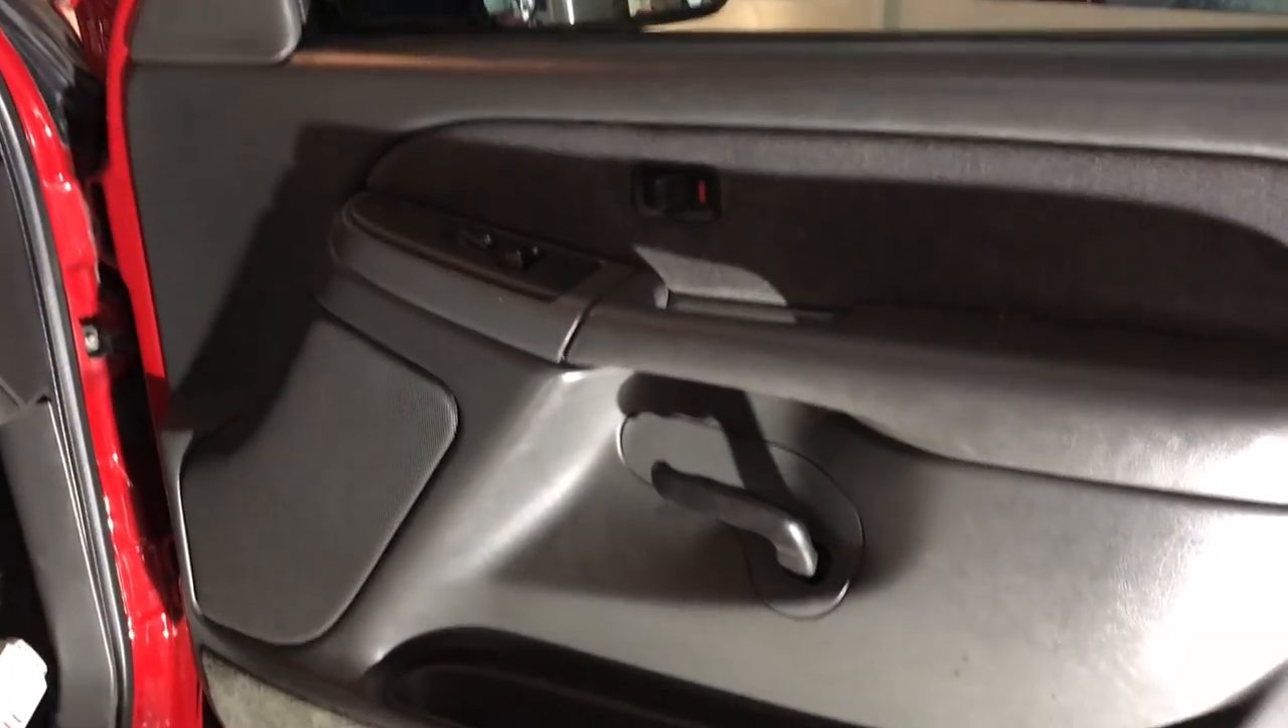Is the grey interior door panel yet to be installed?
No.